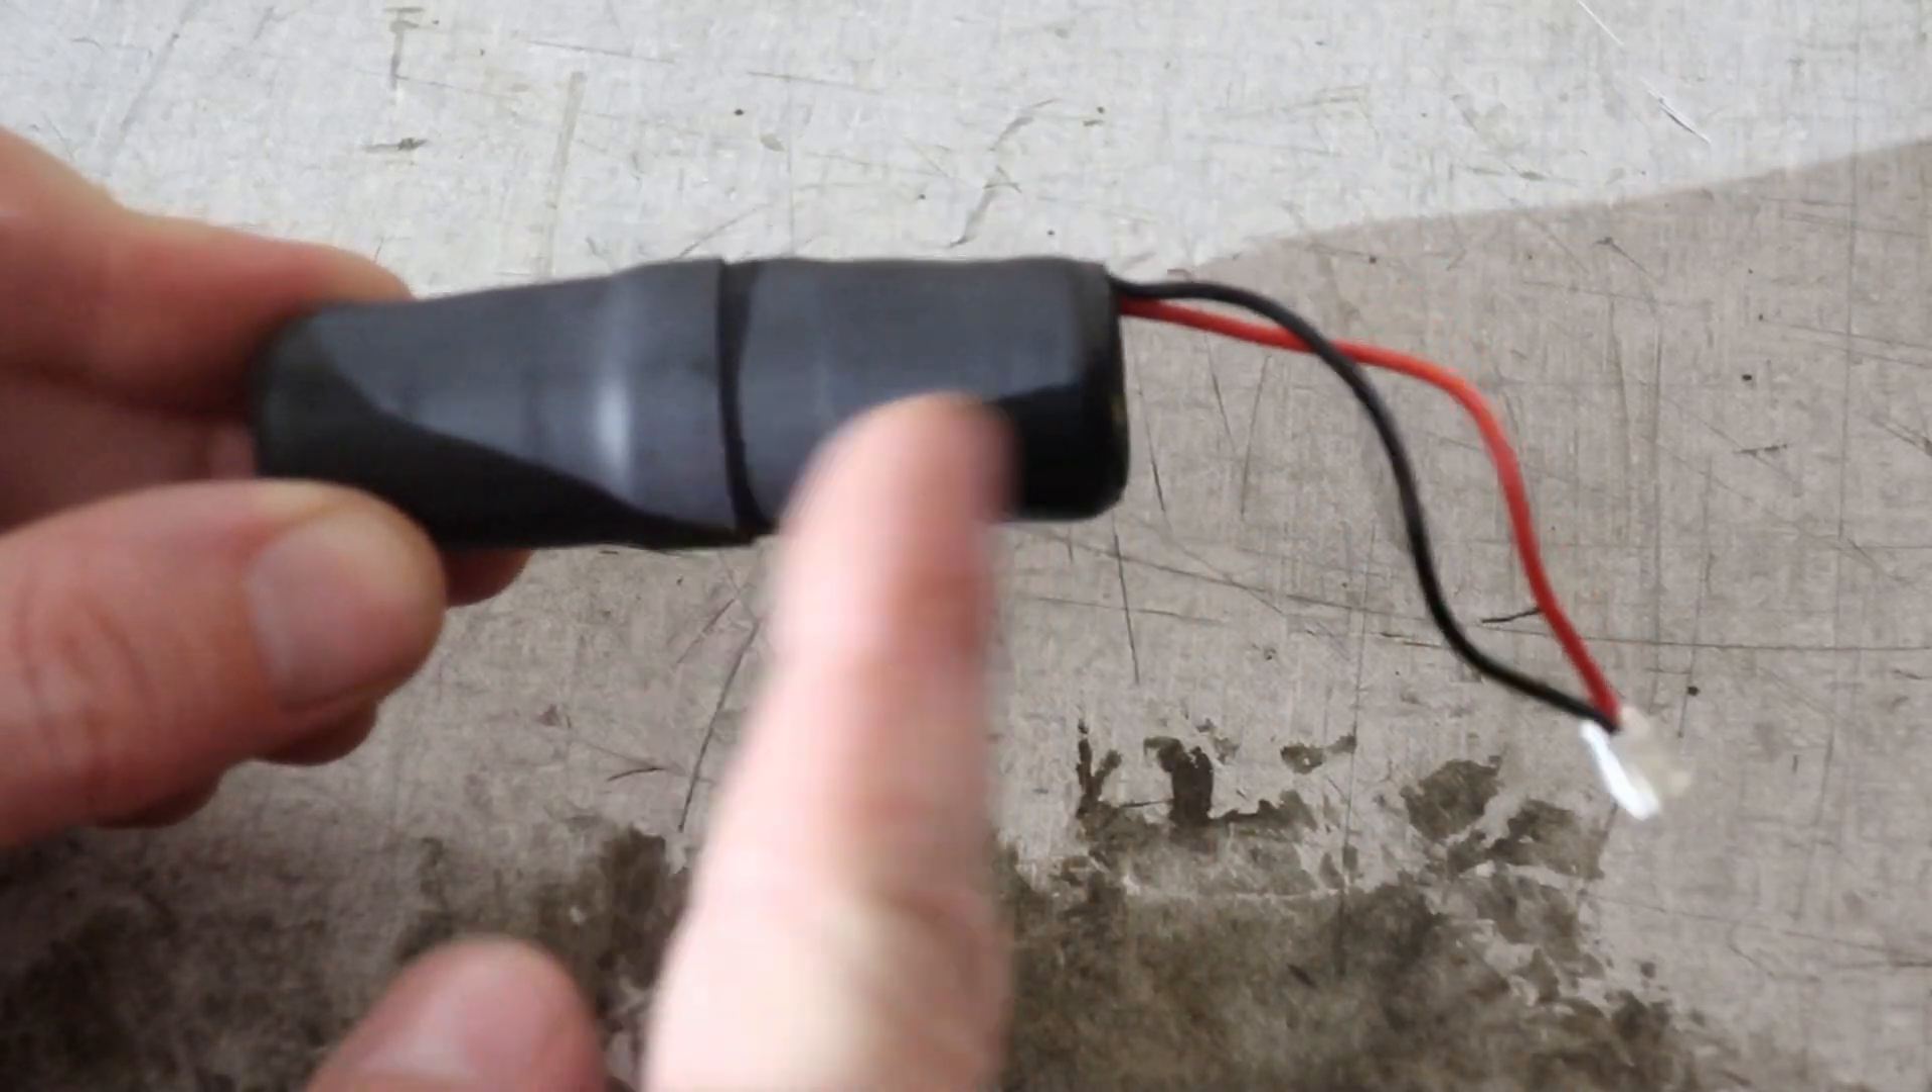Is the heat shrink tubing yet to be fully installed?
No.